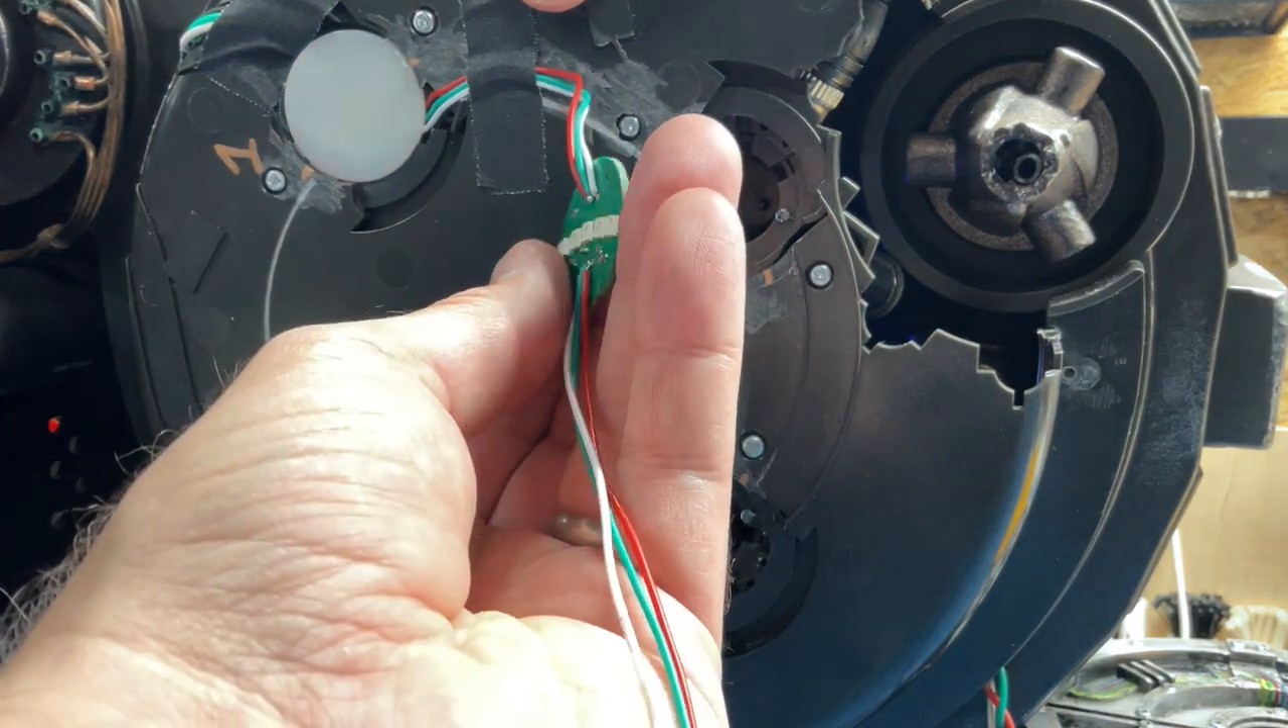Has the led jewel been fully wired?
Yes.